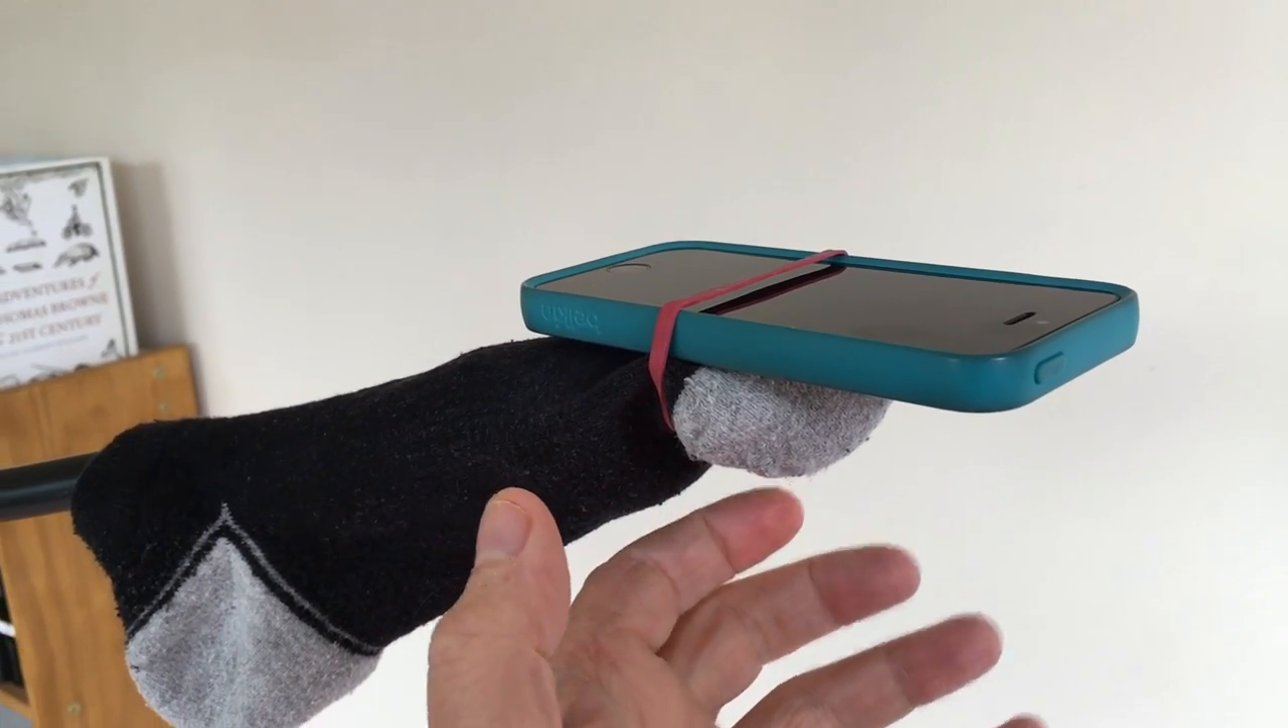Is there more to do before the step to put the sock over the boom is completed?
No.